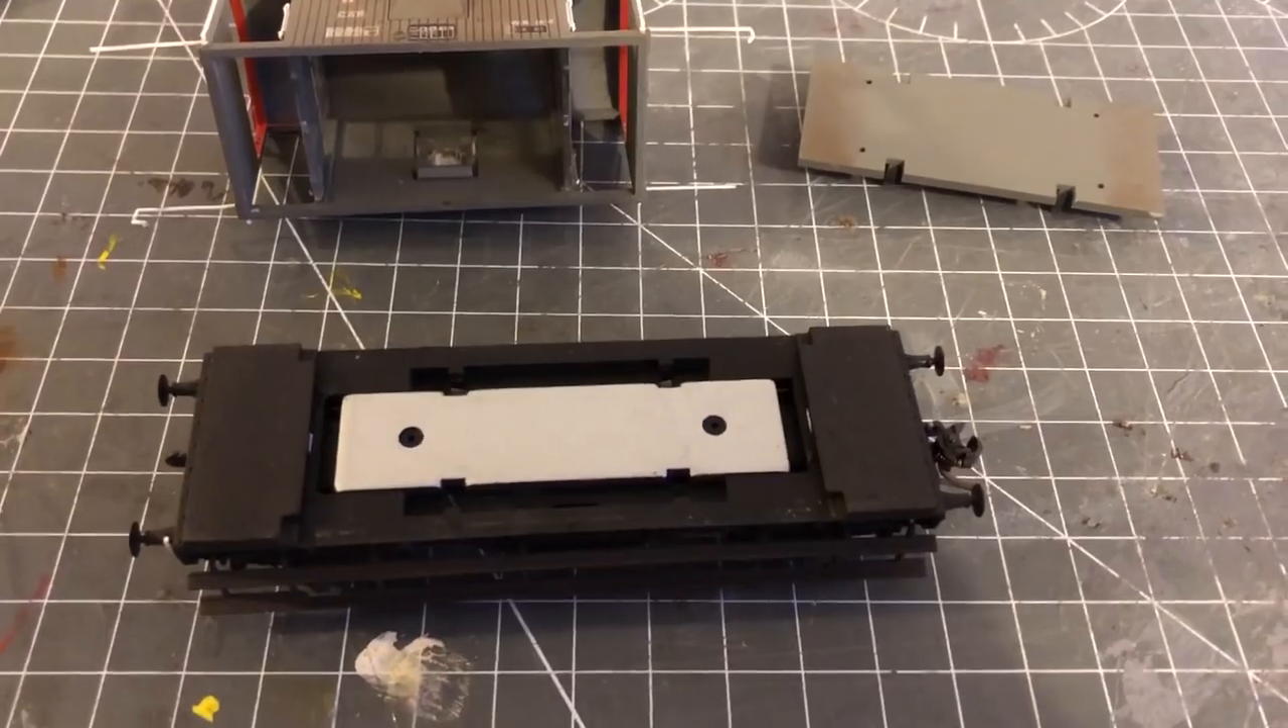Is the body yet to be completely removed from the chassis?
No.